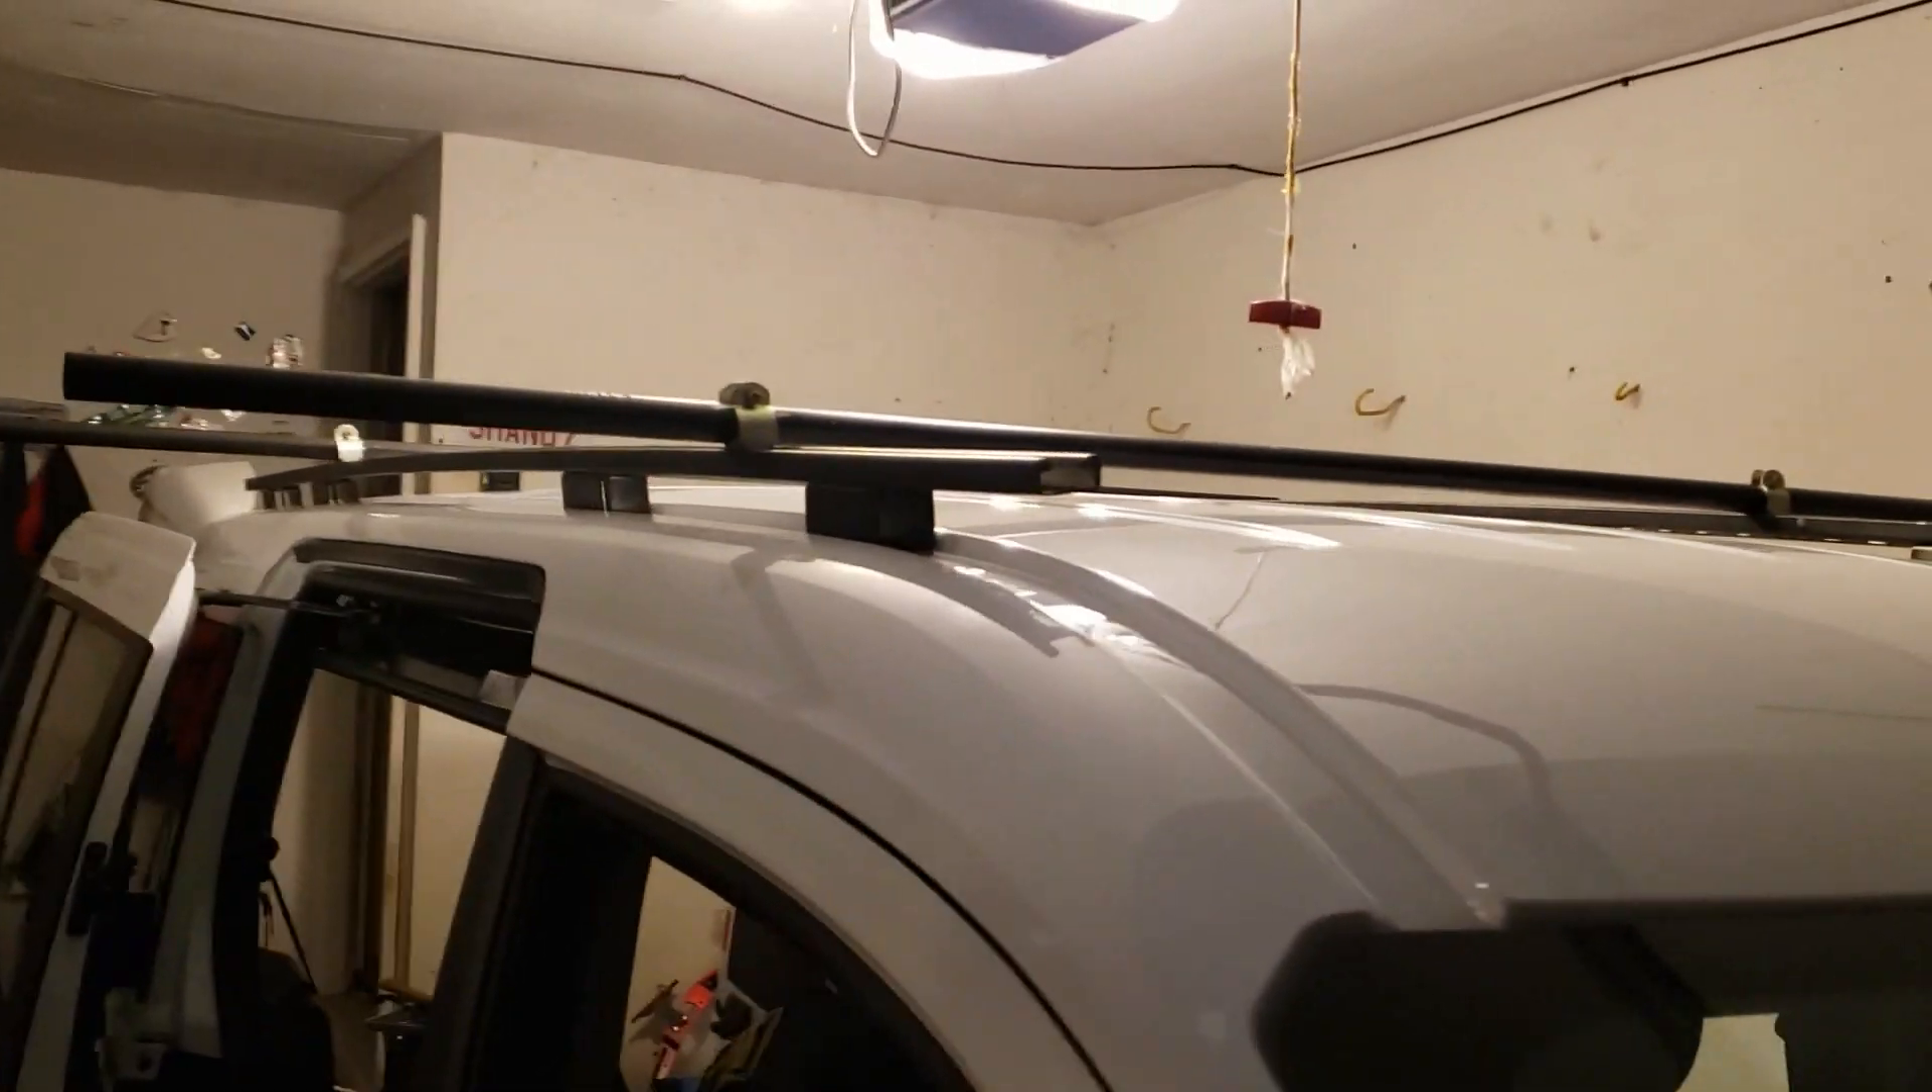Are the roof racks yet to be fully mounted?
No.